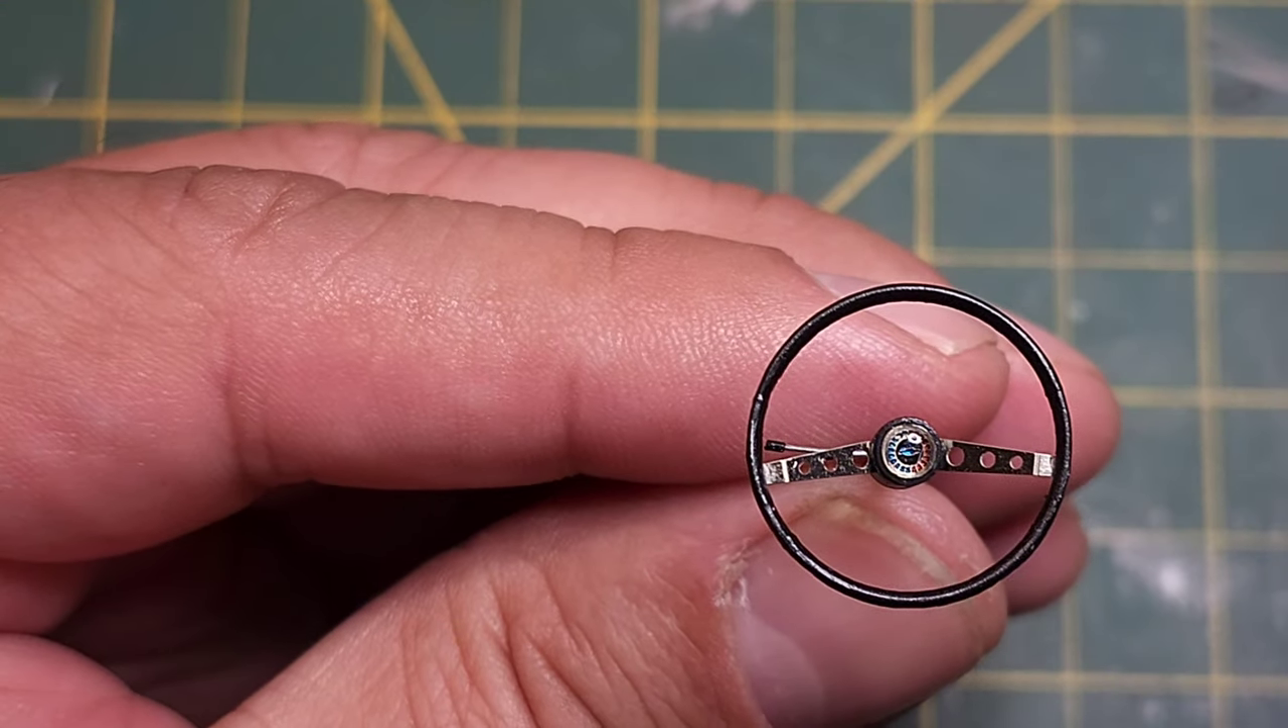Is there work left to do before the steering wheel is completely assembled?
No.